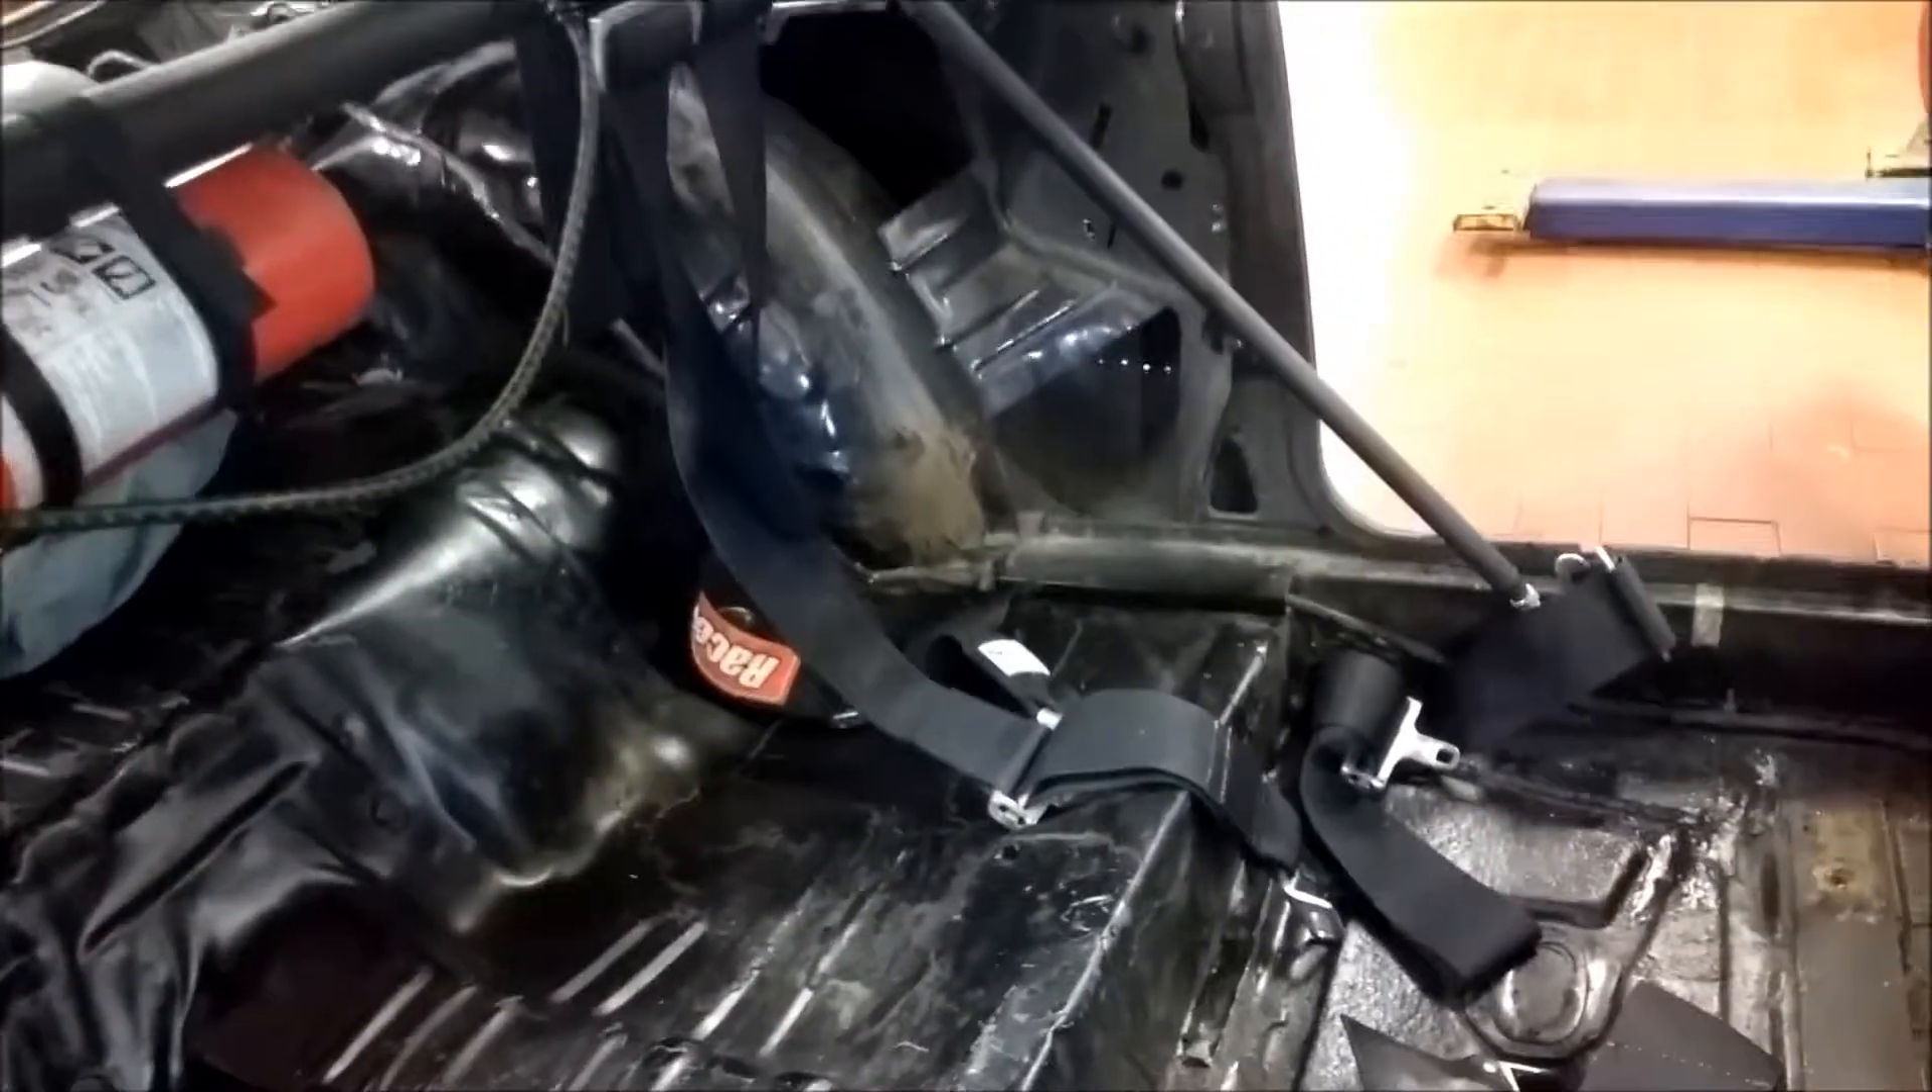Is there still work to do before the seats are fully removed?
No.